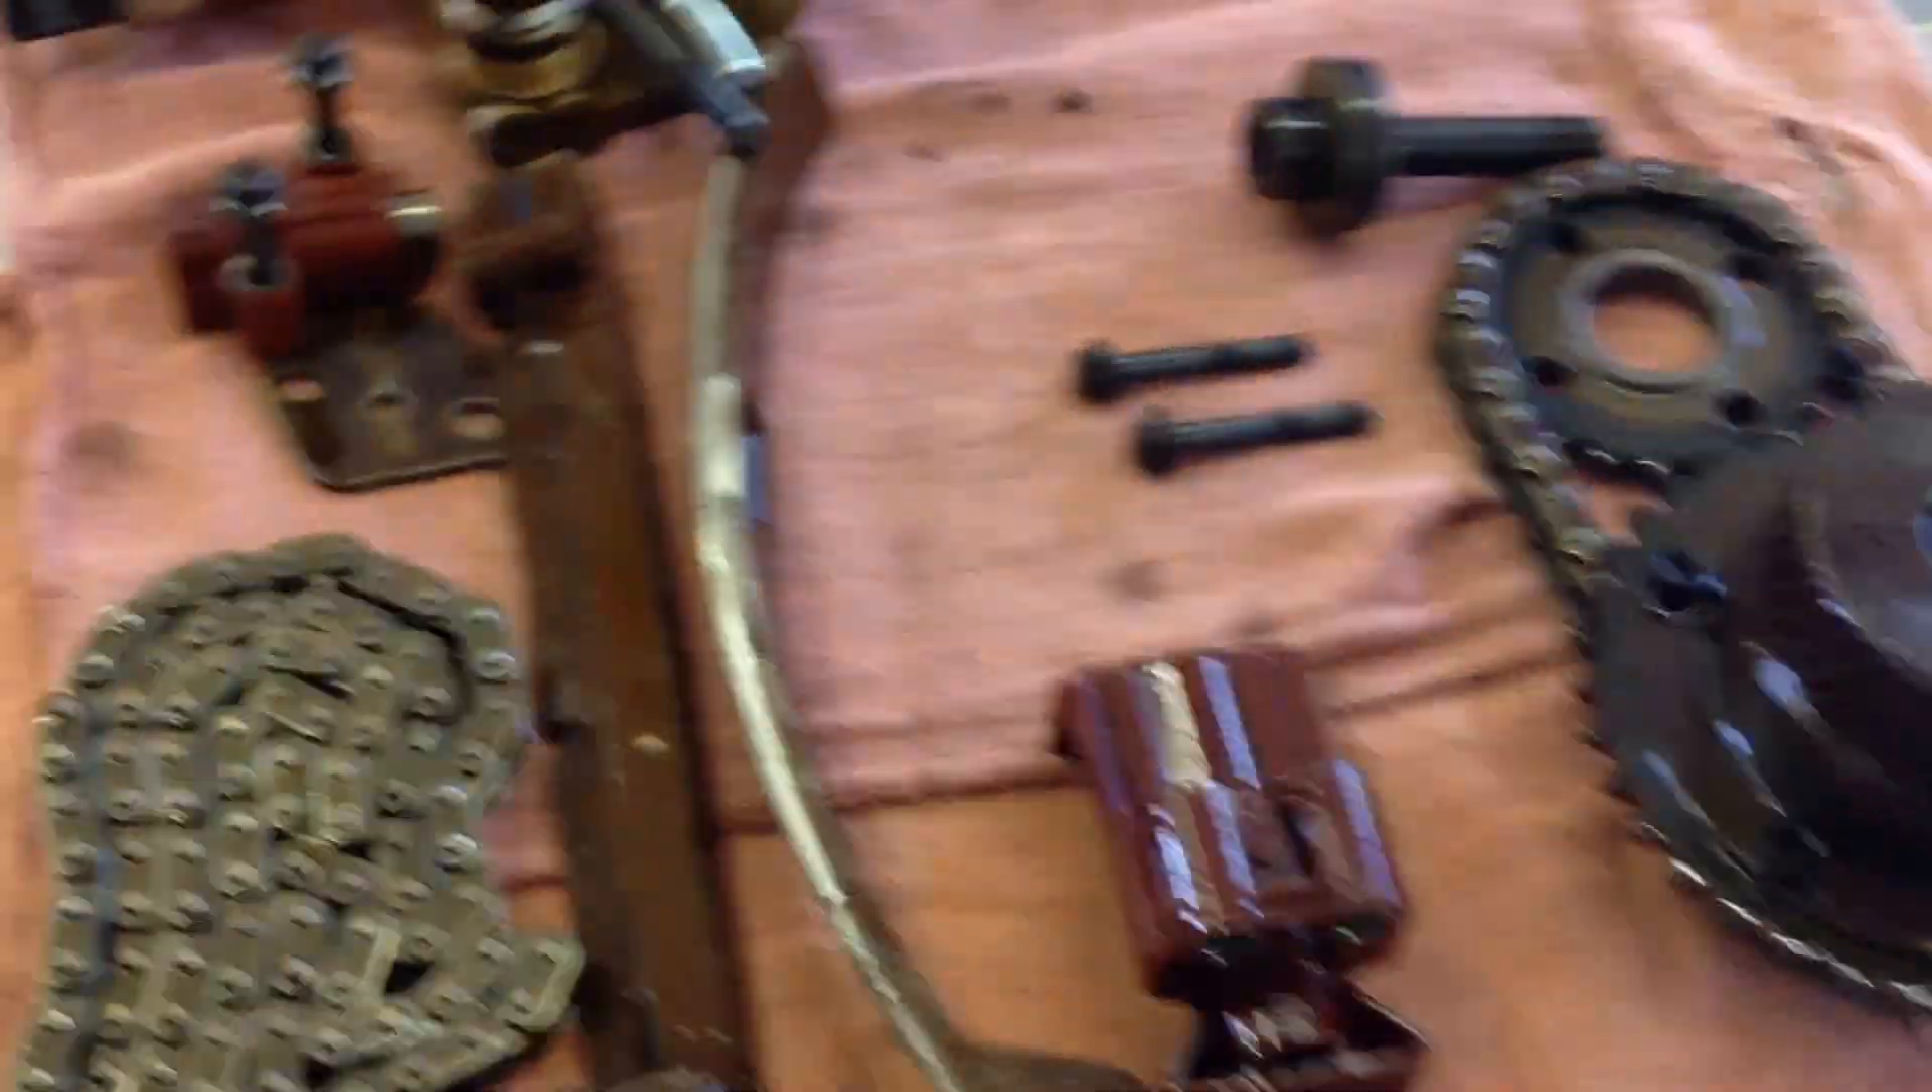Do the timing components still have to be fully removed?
No.